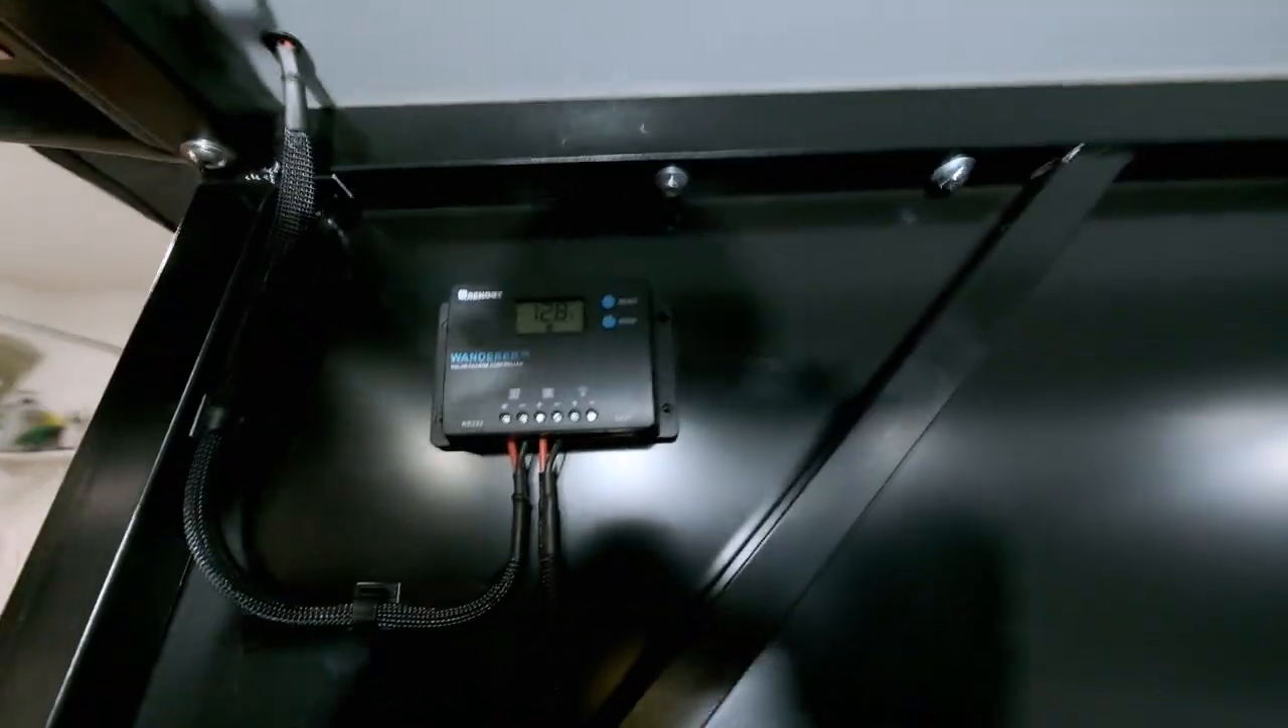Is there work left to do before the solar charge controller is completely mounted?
No.